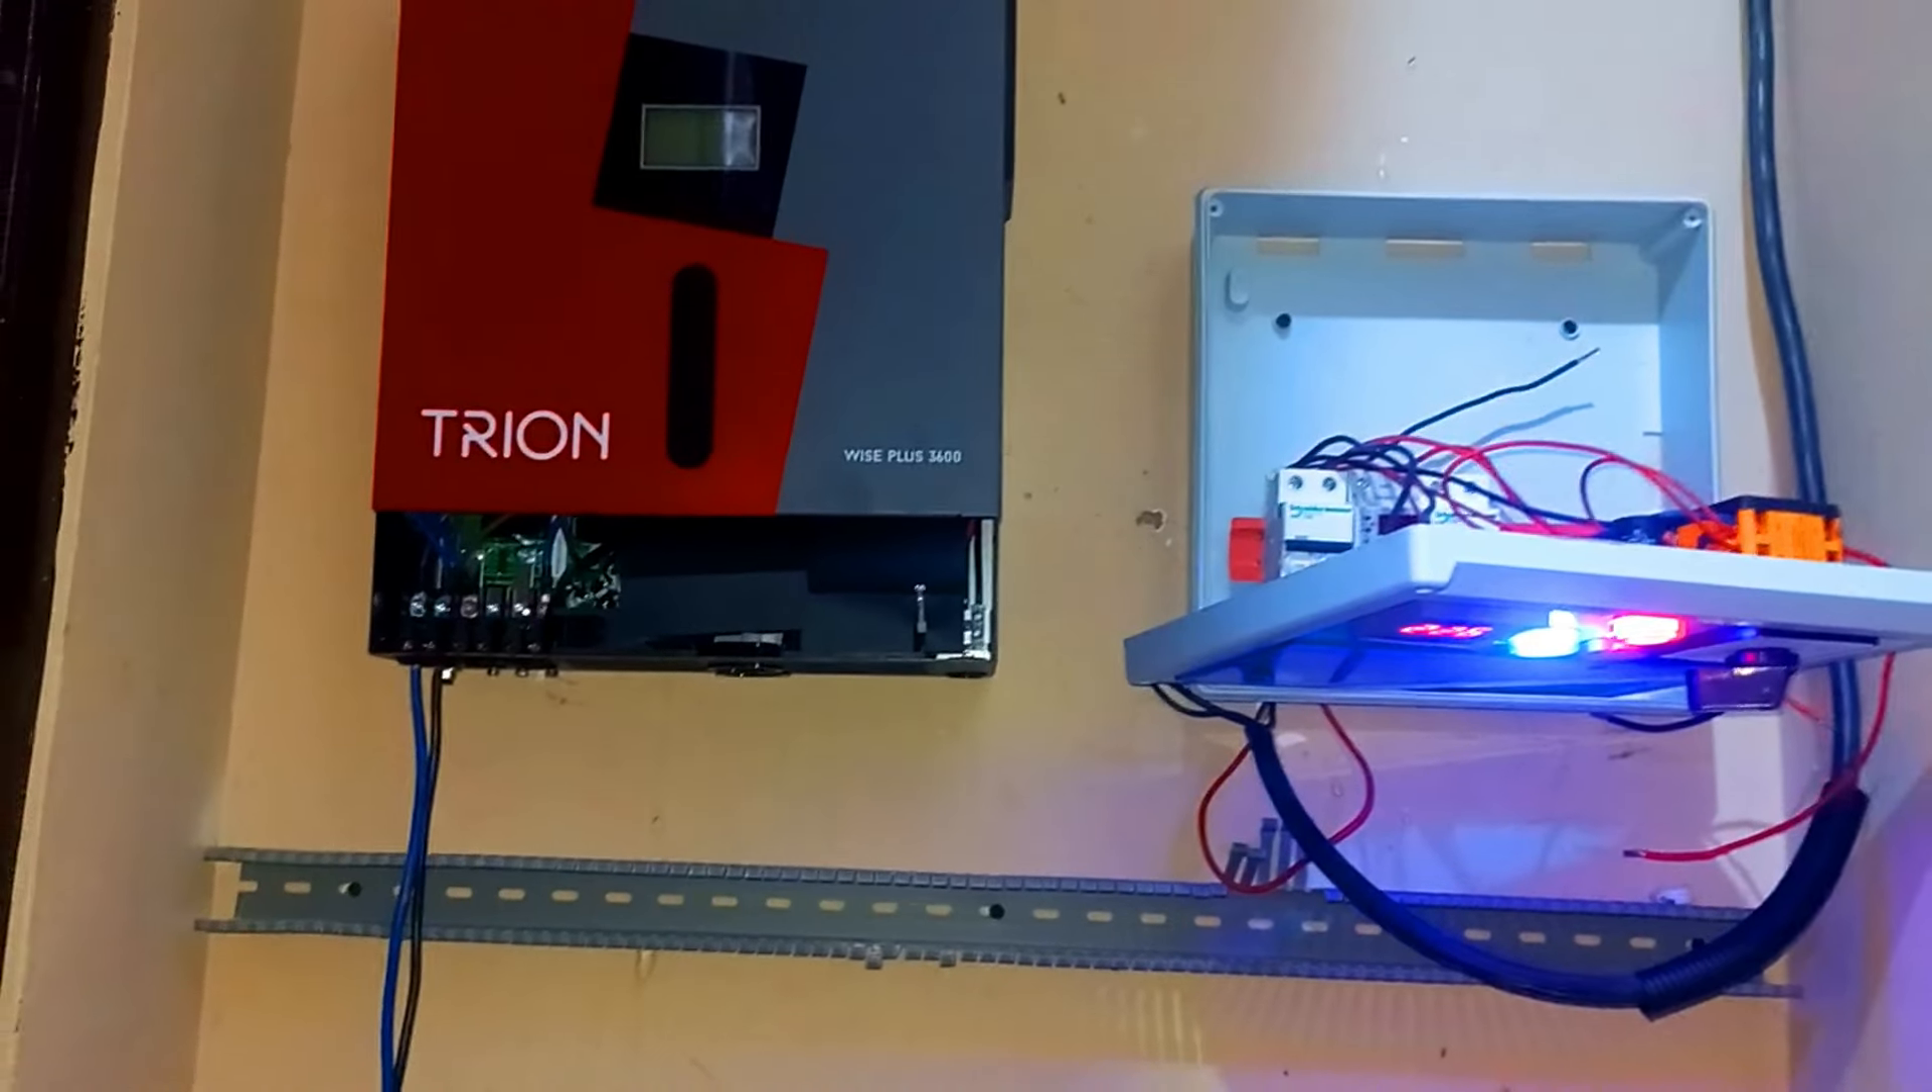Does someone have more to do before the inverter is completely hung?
No.